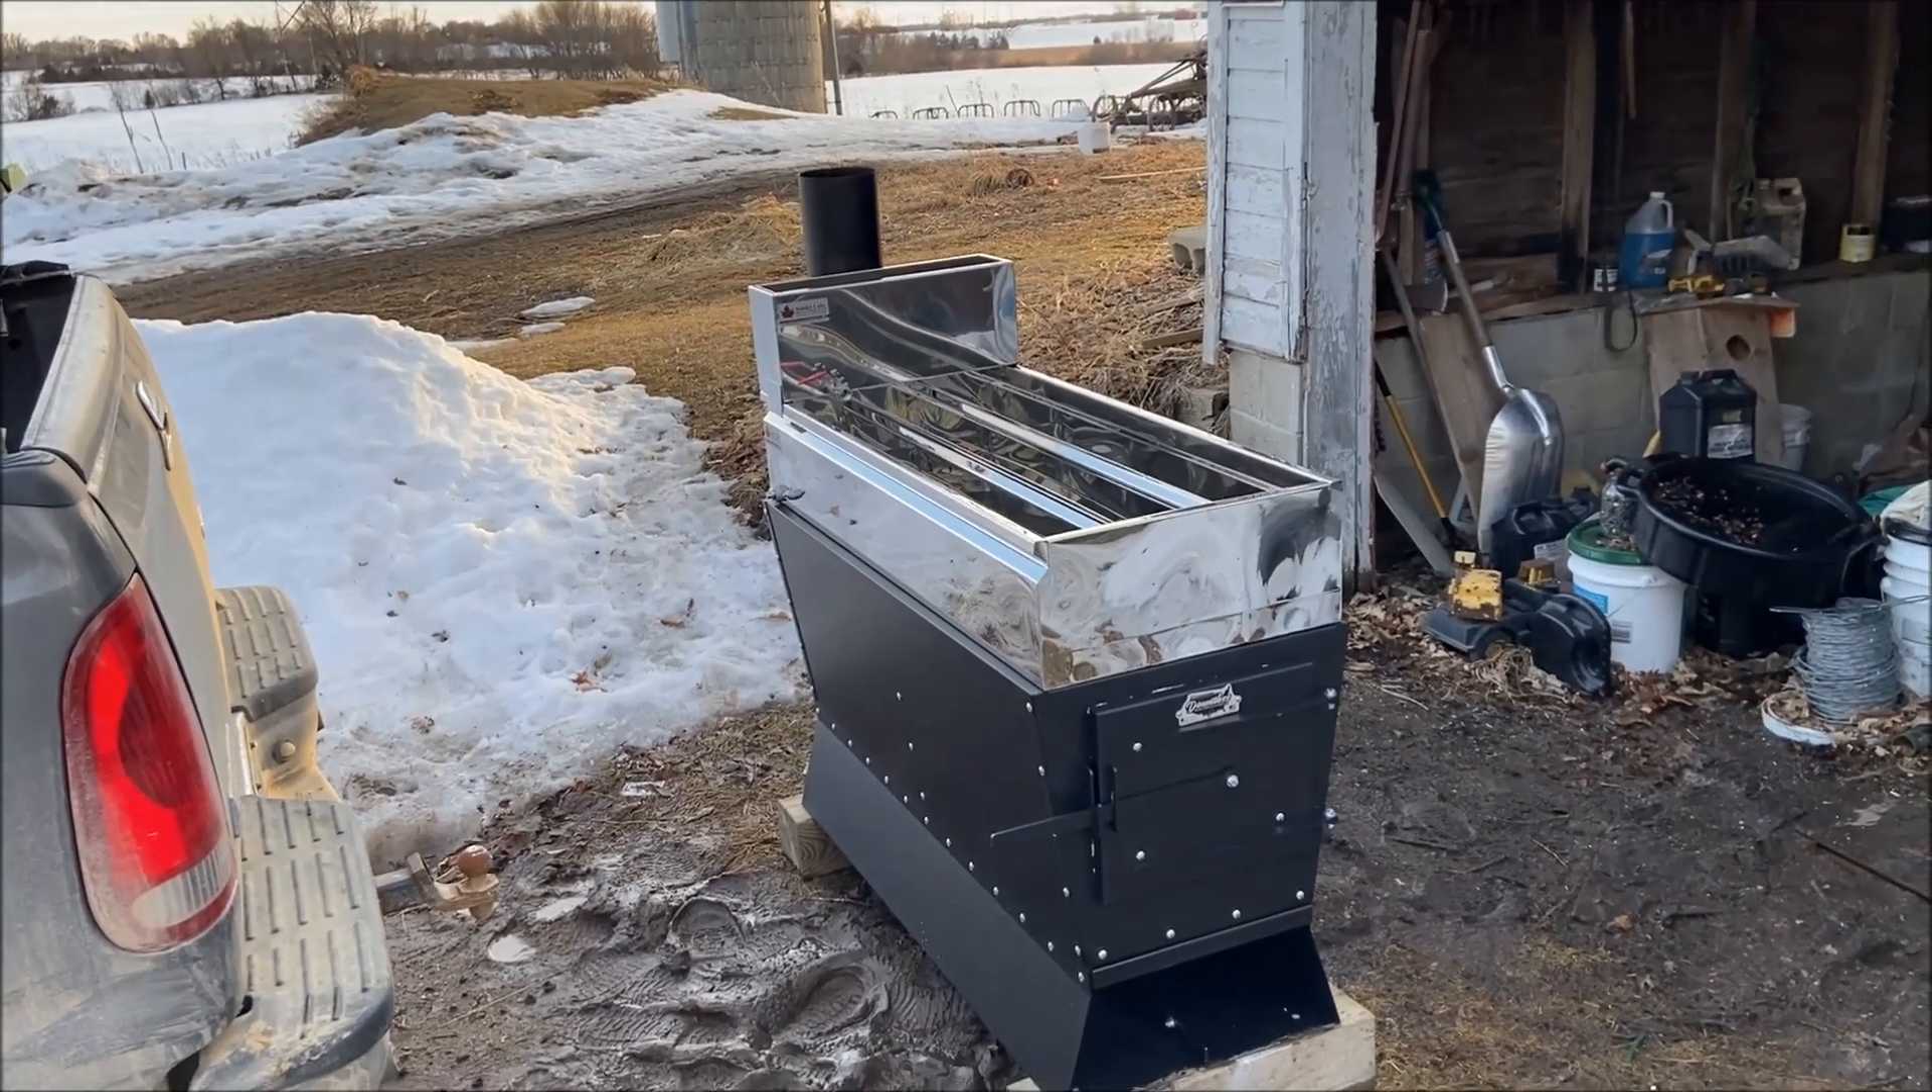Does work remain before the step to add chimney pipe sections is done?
Yes.